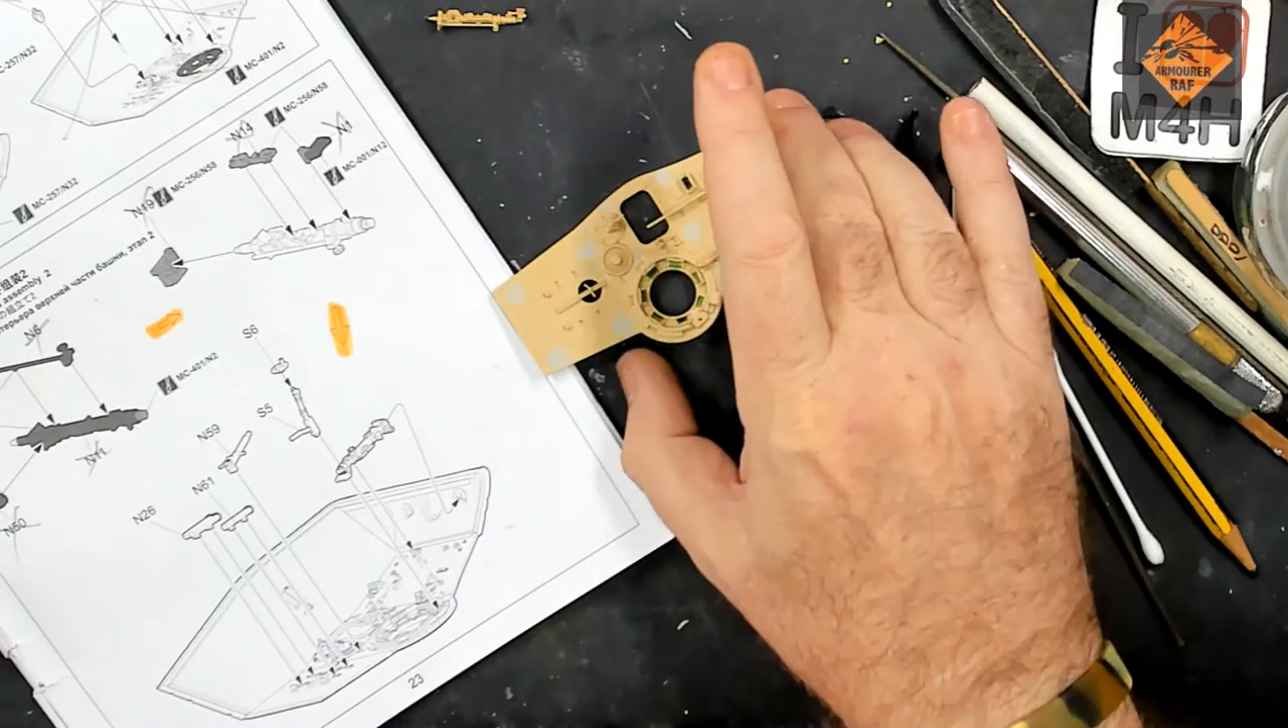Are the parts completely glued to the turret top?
No.